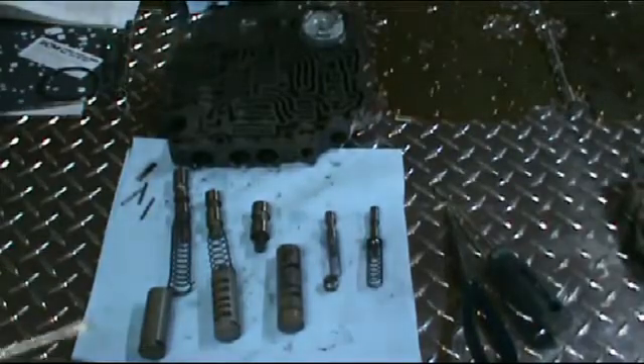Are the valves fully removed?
Yes.